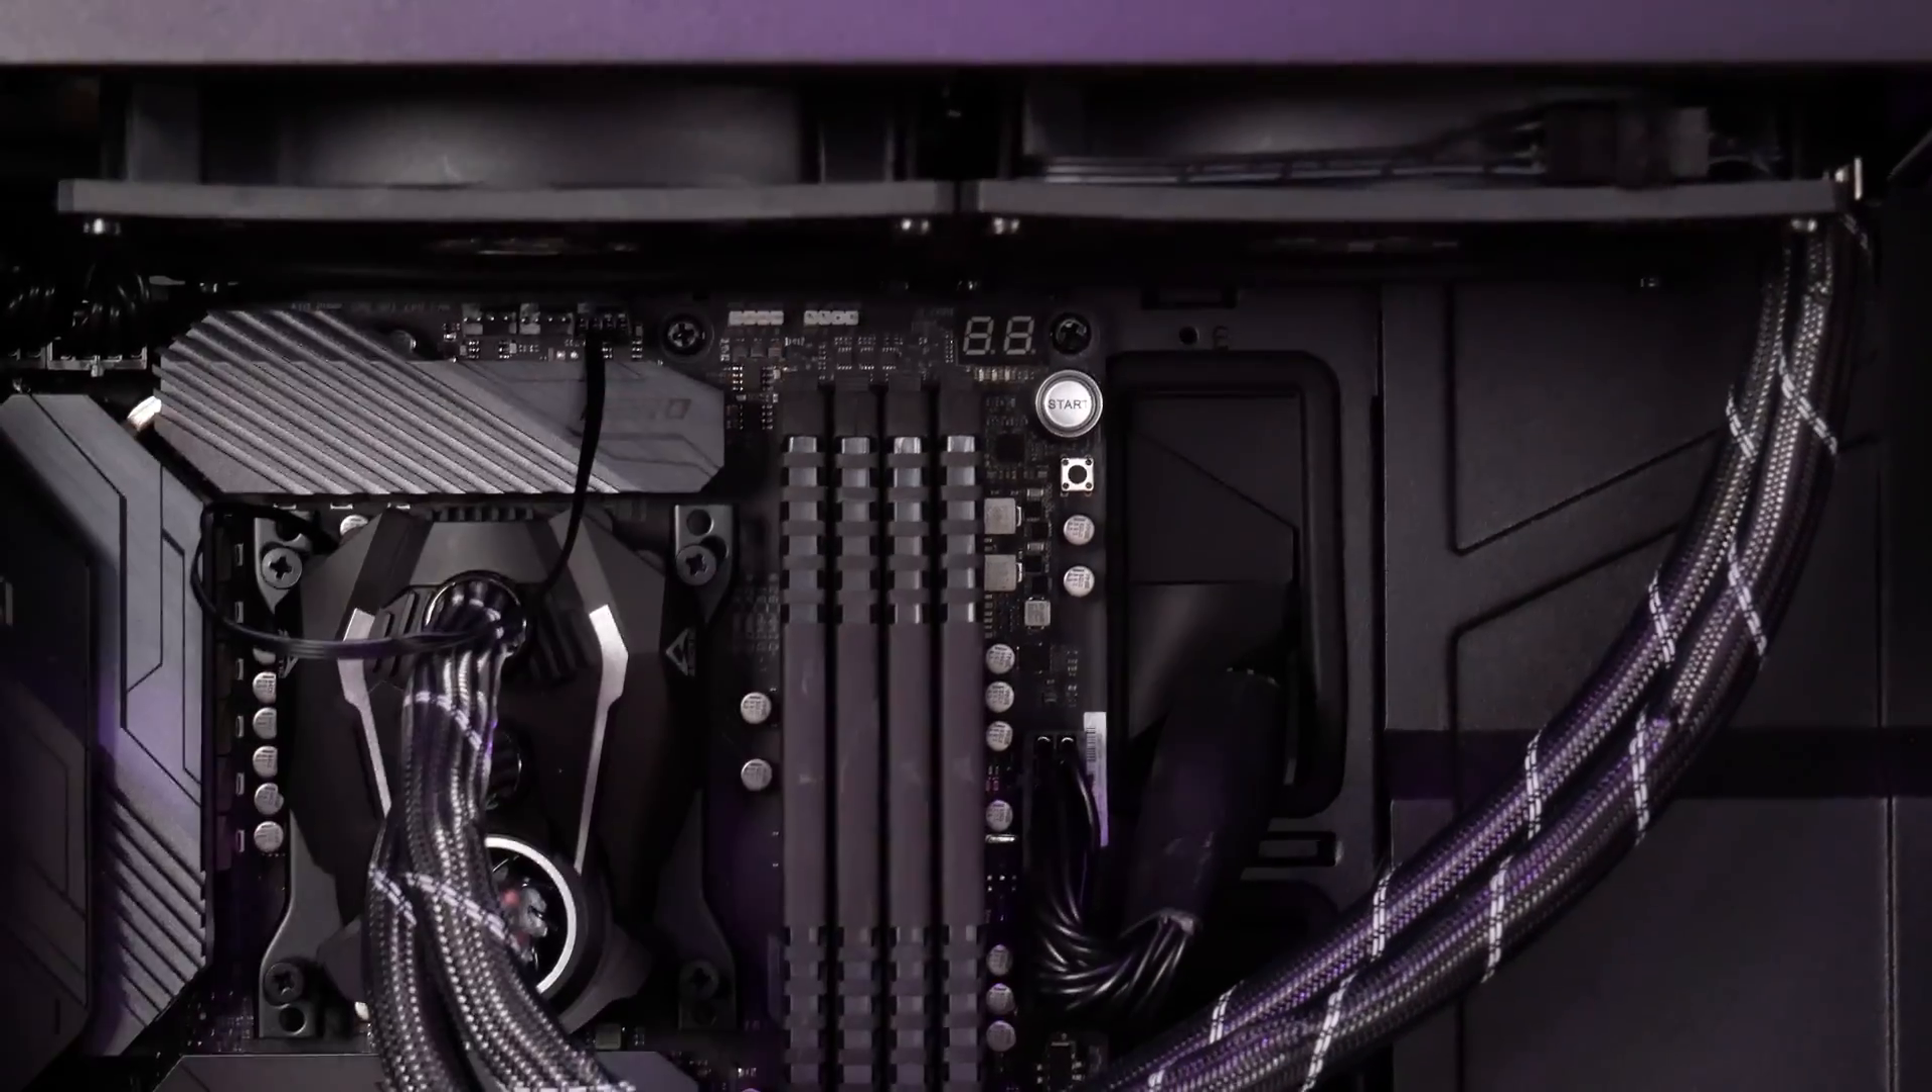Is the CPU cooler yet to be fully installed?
No.